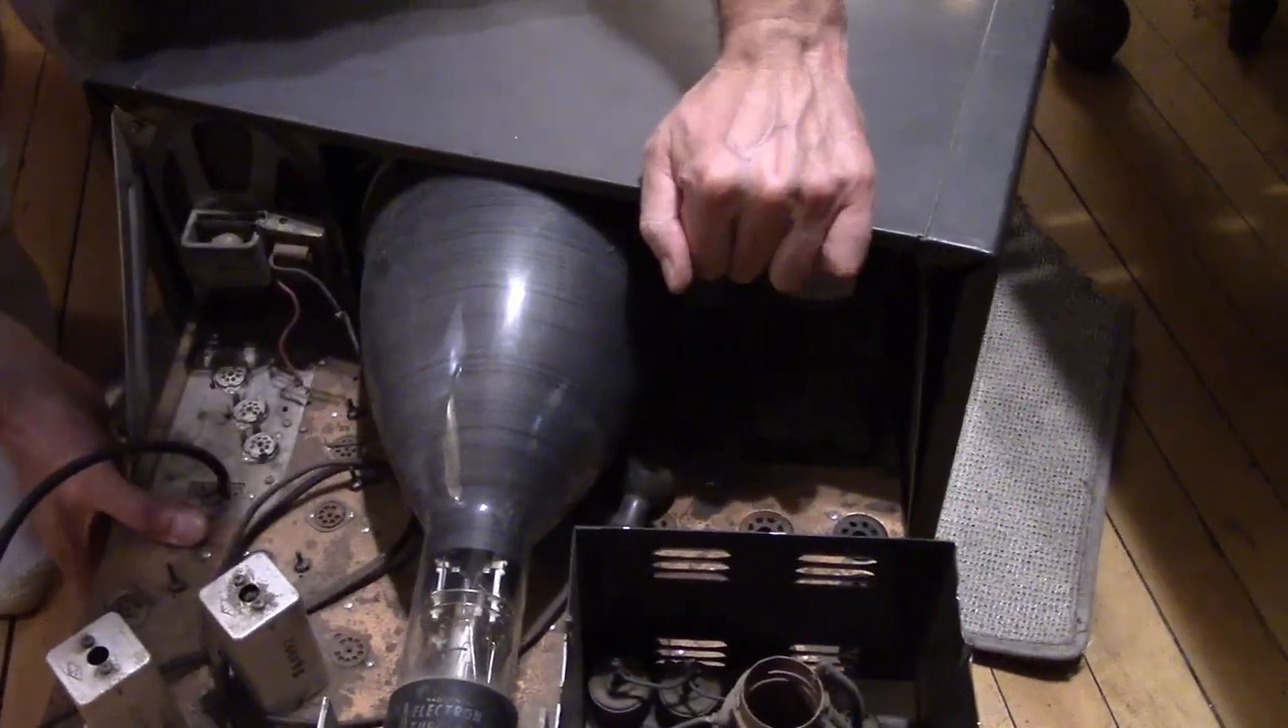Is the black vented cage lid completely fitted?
No.